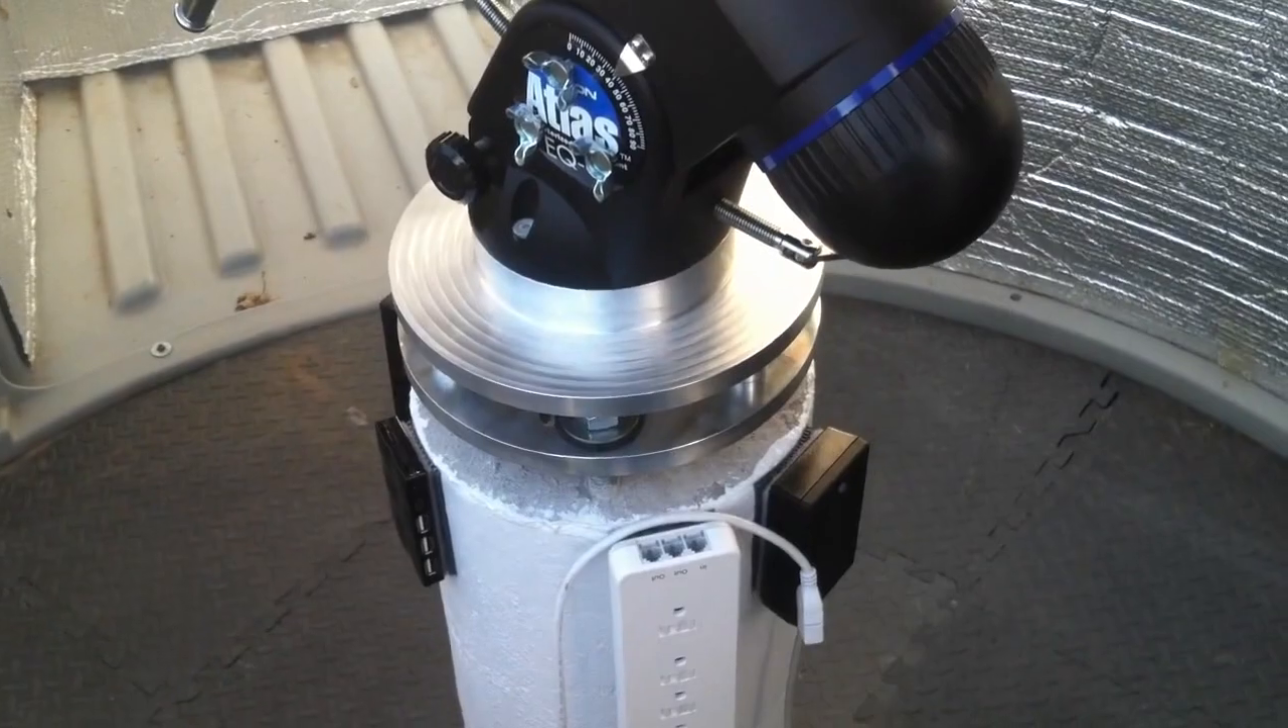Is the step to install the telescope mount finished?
Yes.